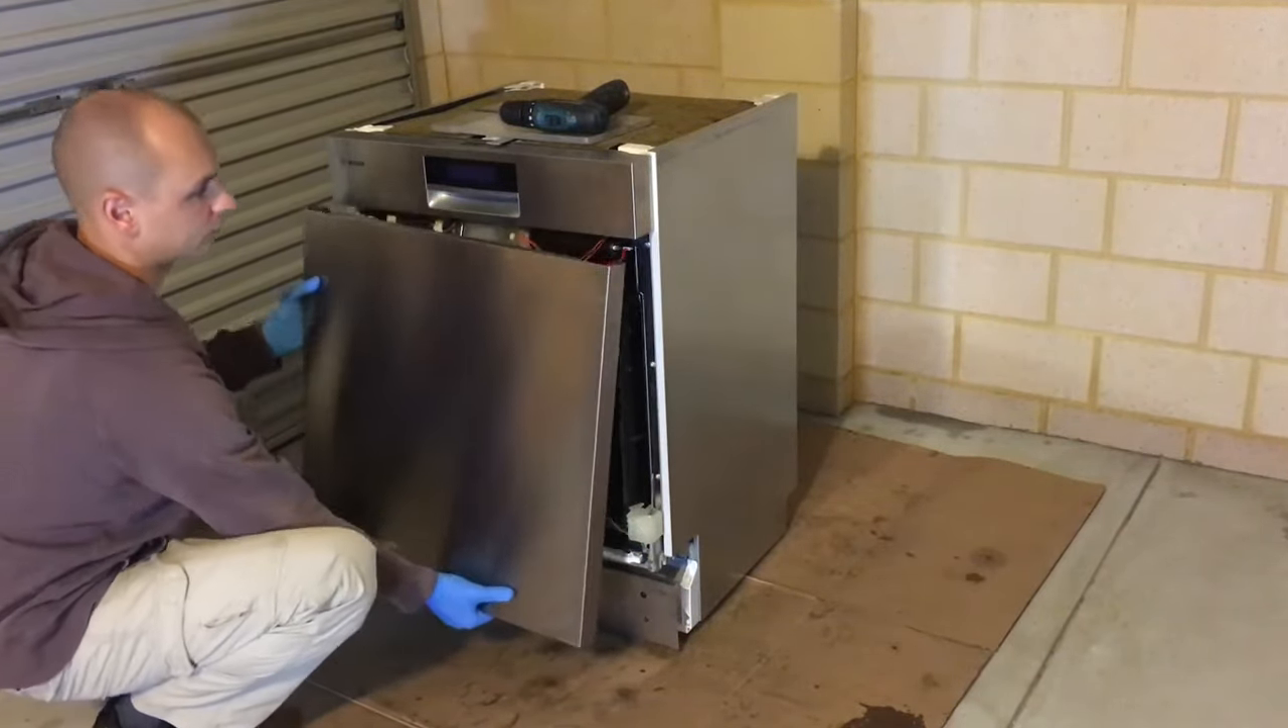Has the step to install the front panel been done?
No.